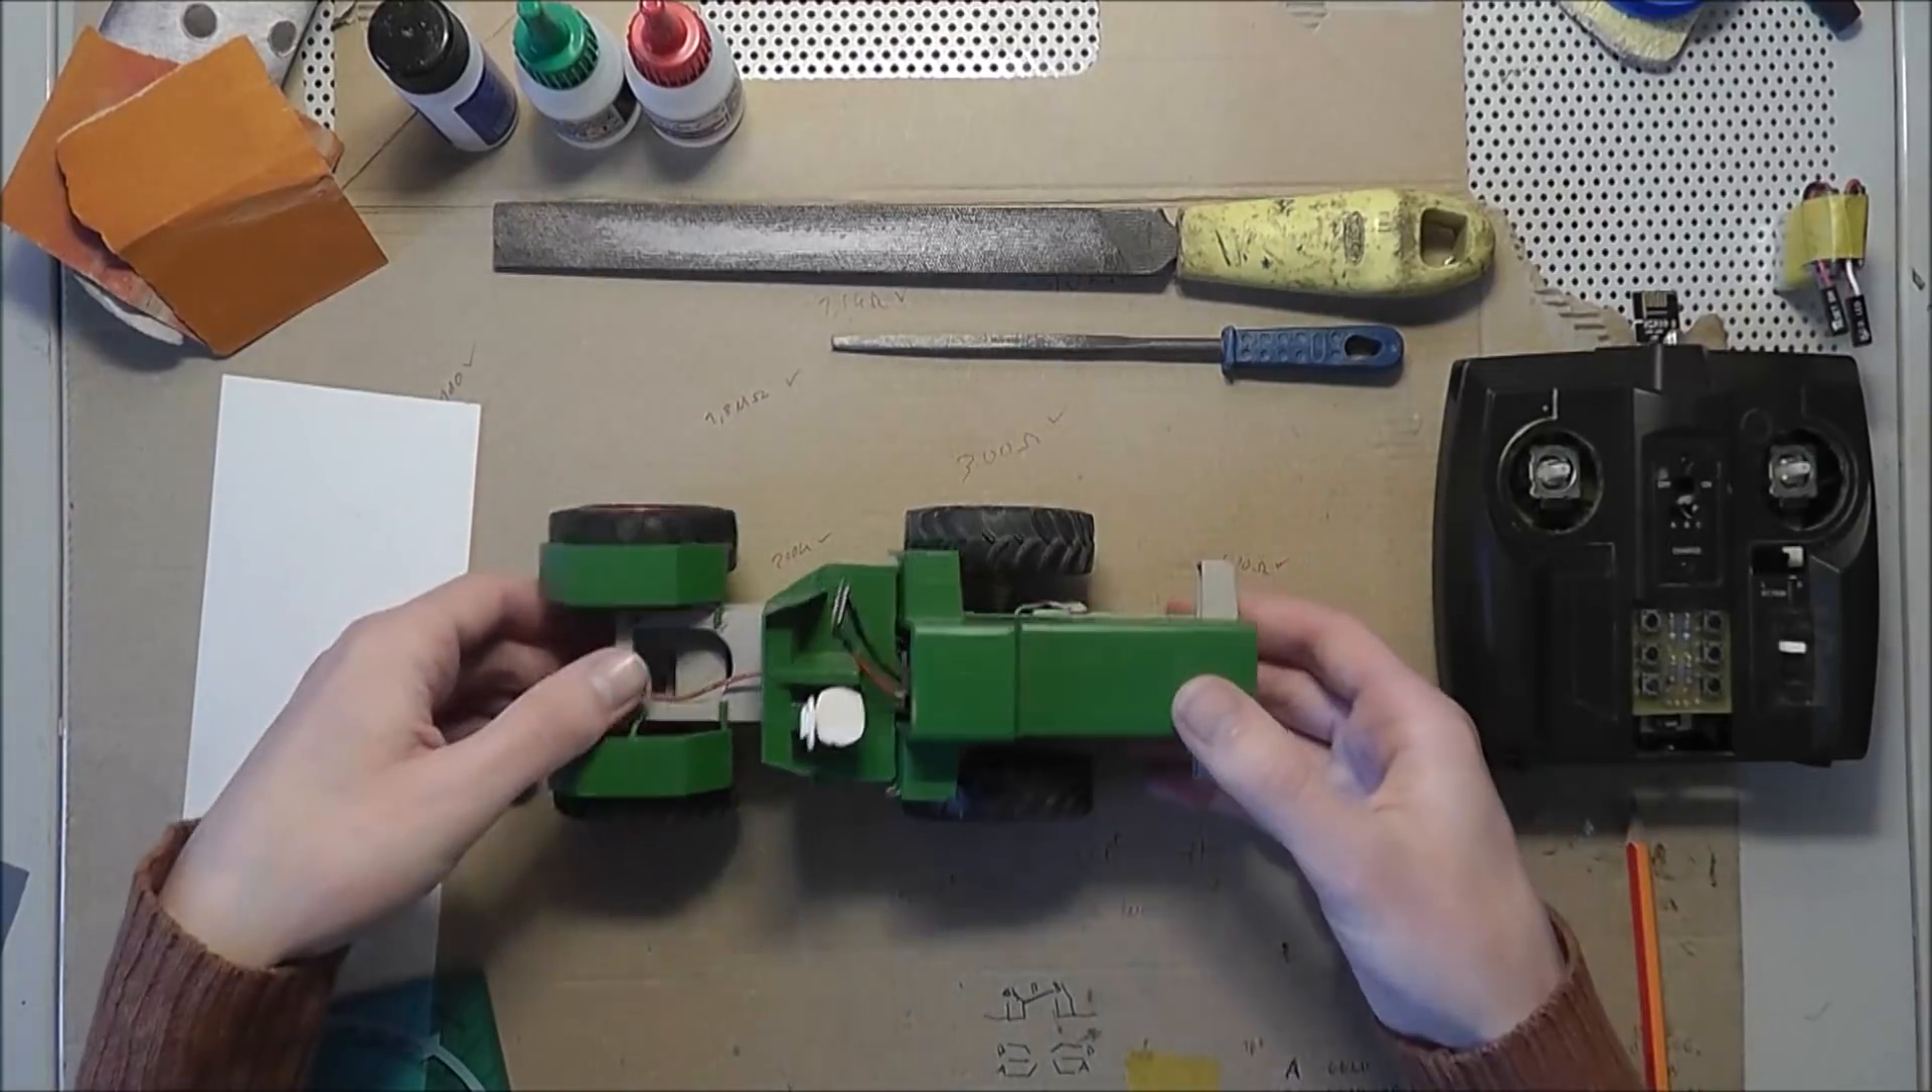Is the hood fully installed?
Yes.